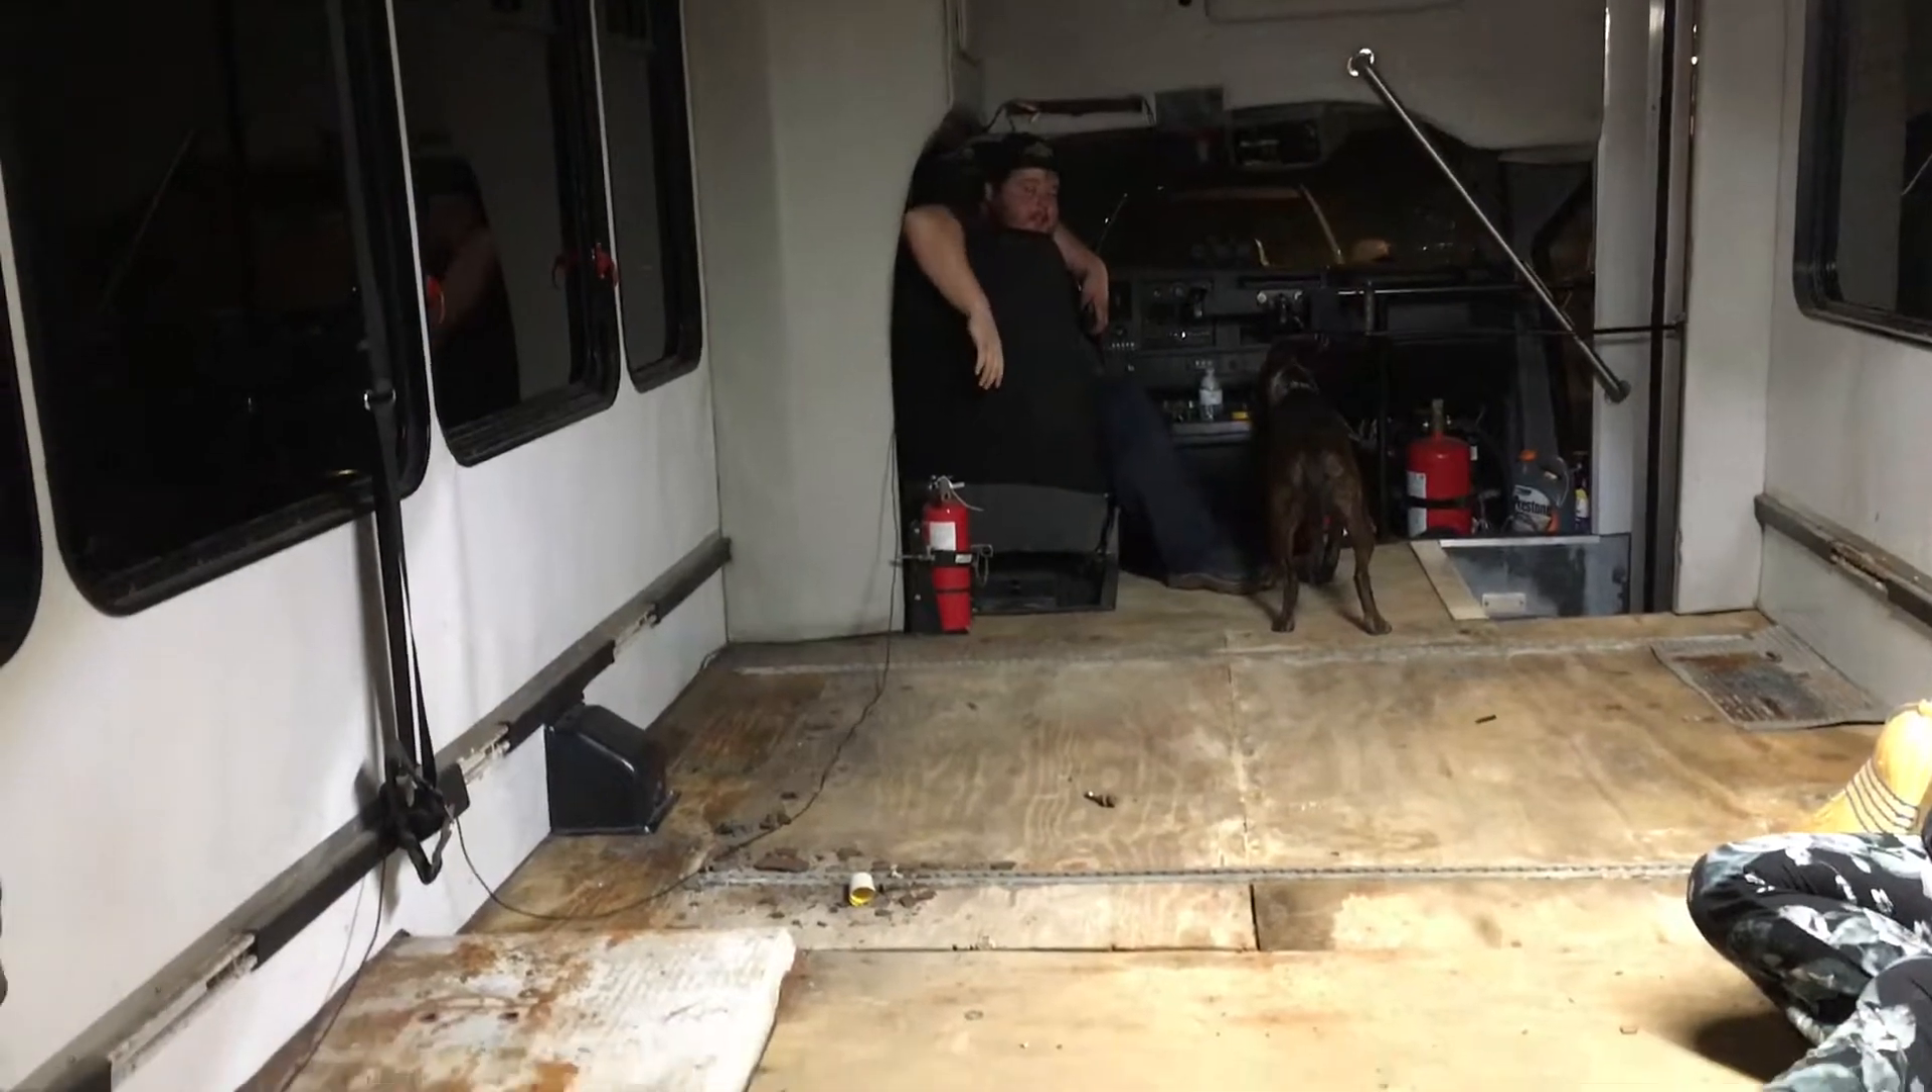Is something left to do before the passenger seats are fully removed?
No.